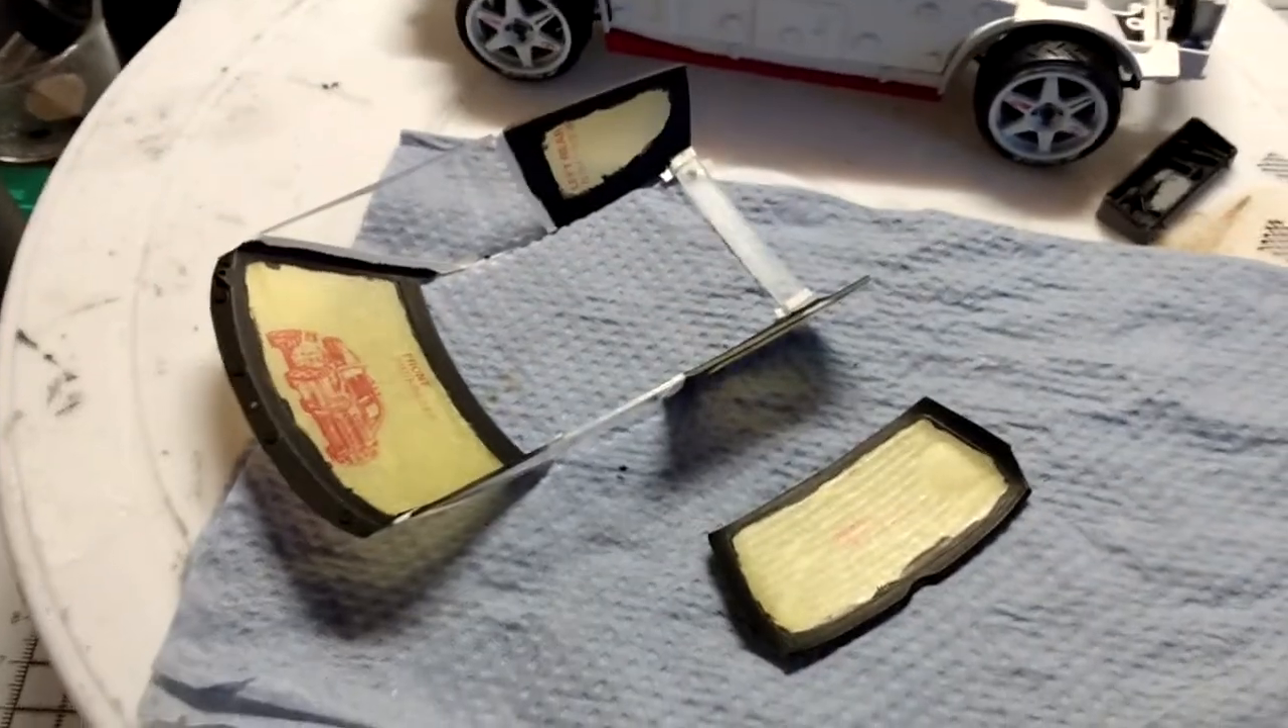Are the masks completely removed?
No.